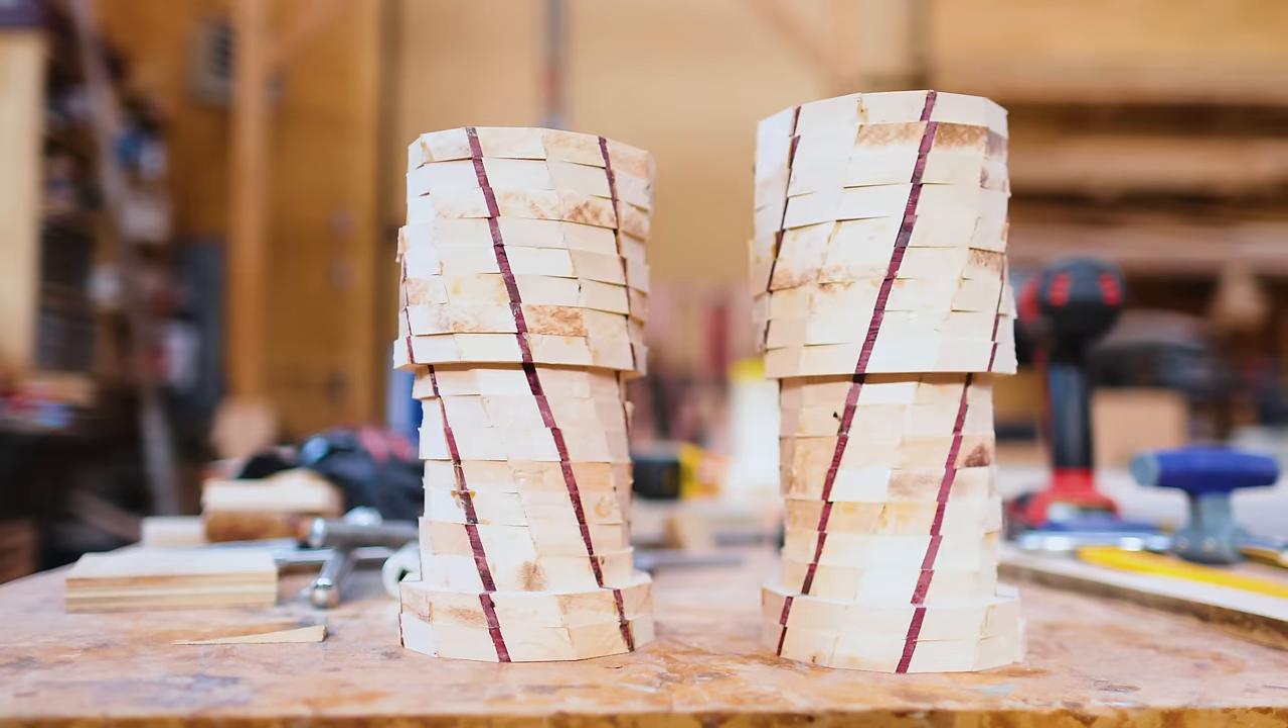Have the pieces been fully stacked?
Yes.